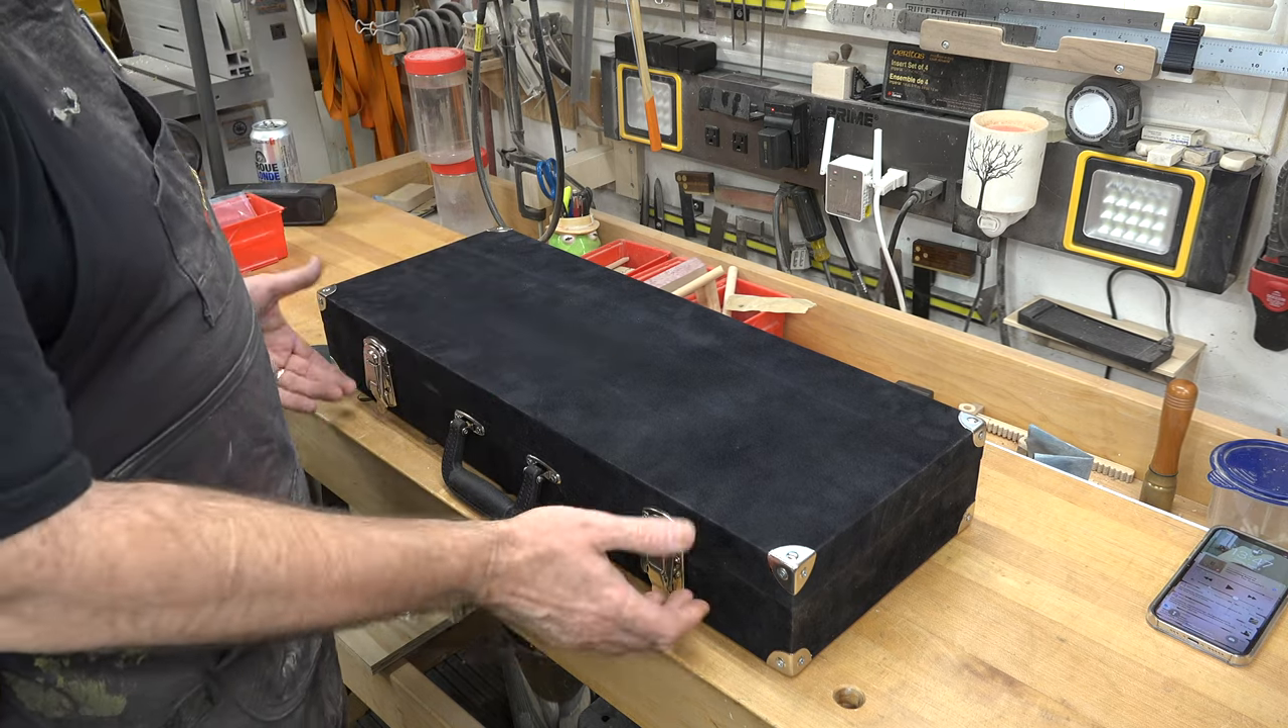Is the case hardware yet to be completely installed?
No.